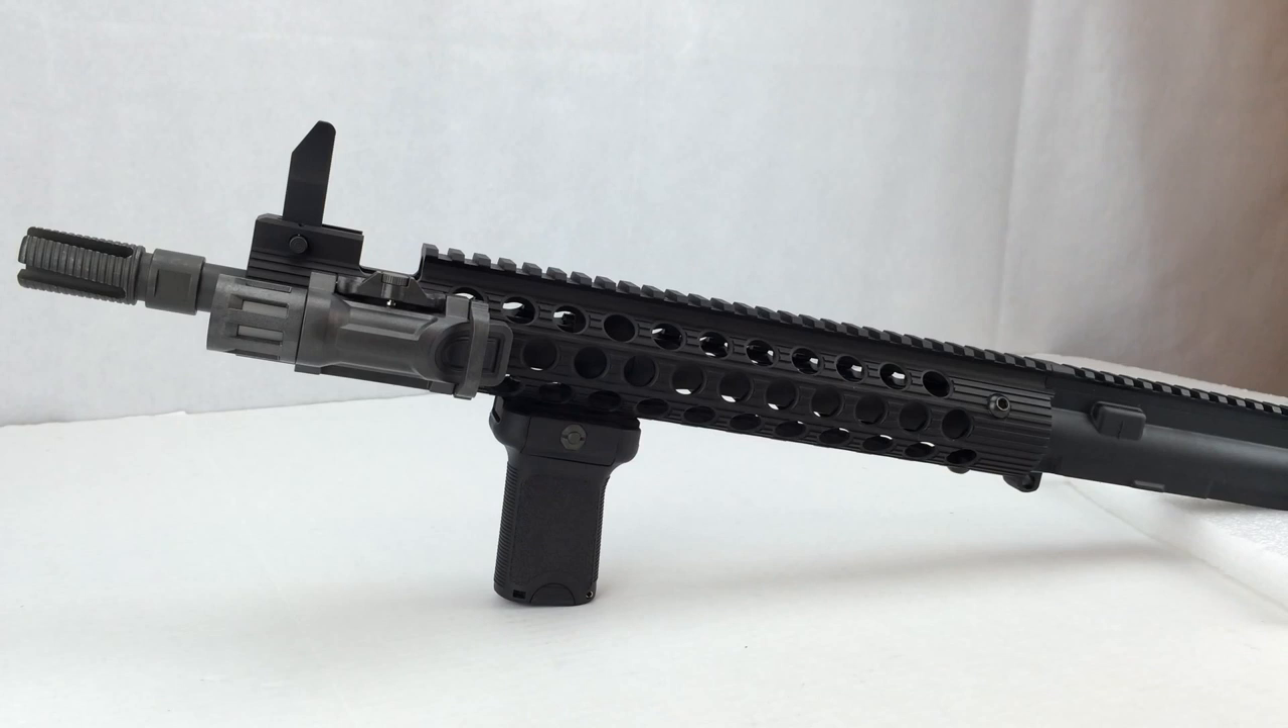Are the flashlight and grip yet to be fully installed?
No.